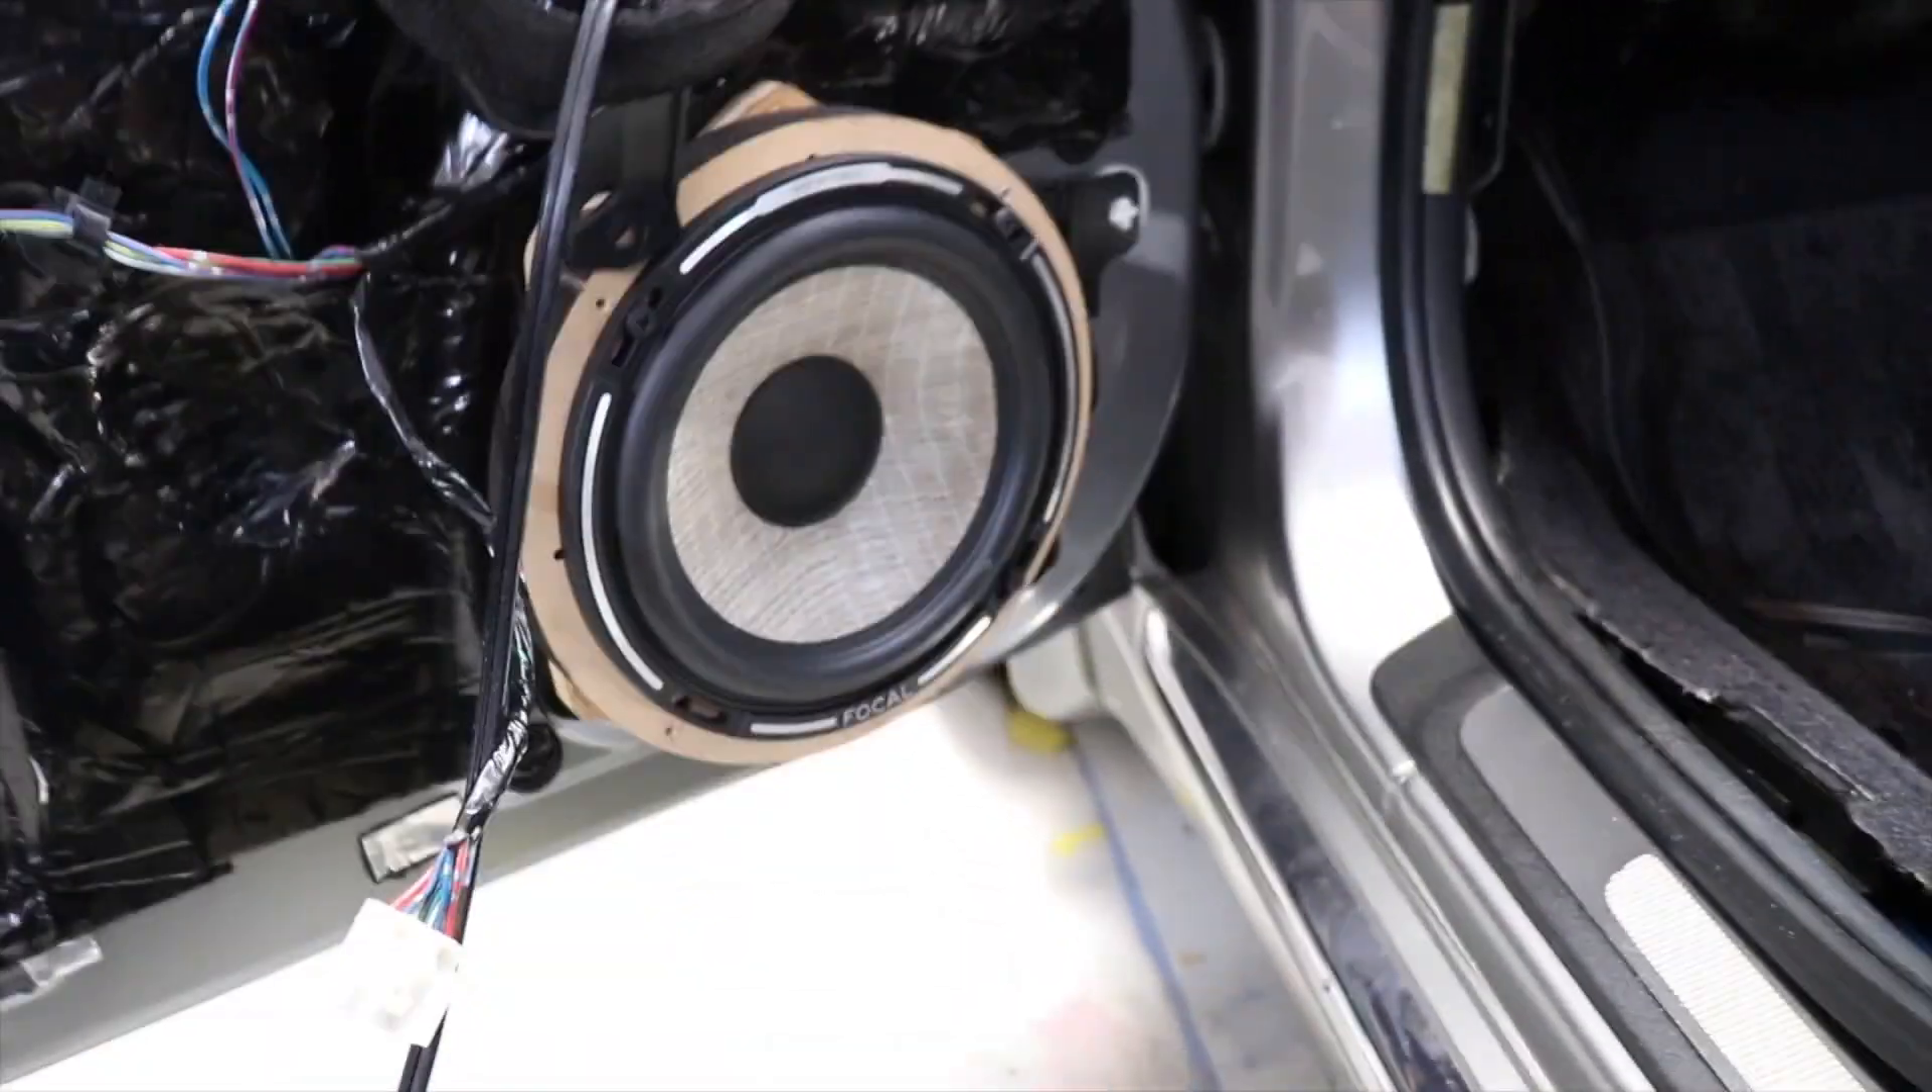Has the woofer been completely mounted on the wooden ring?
Yes.